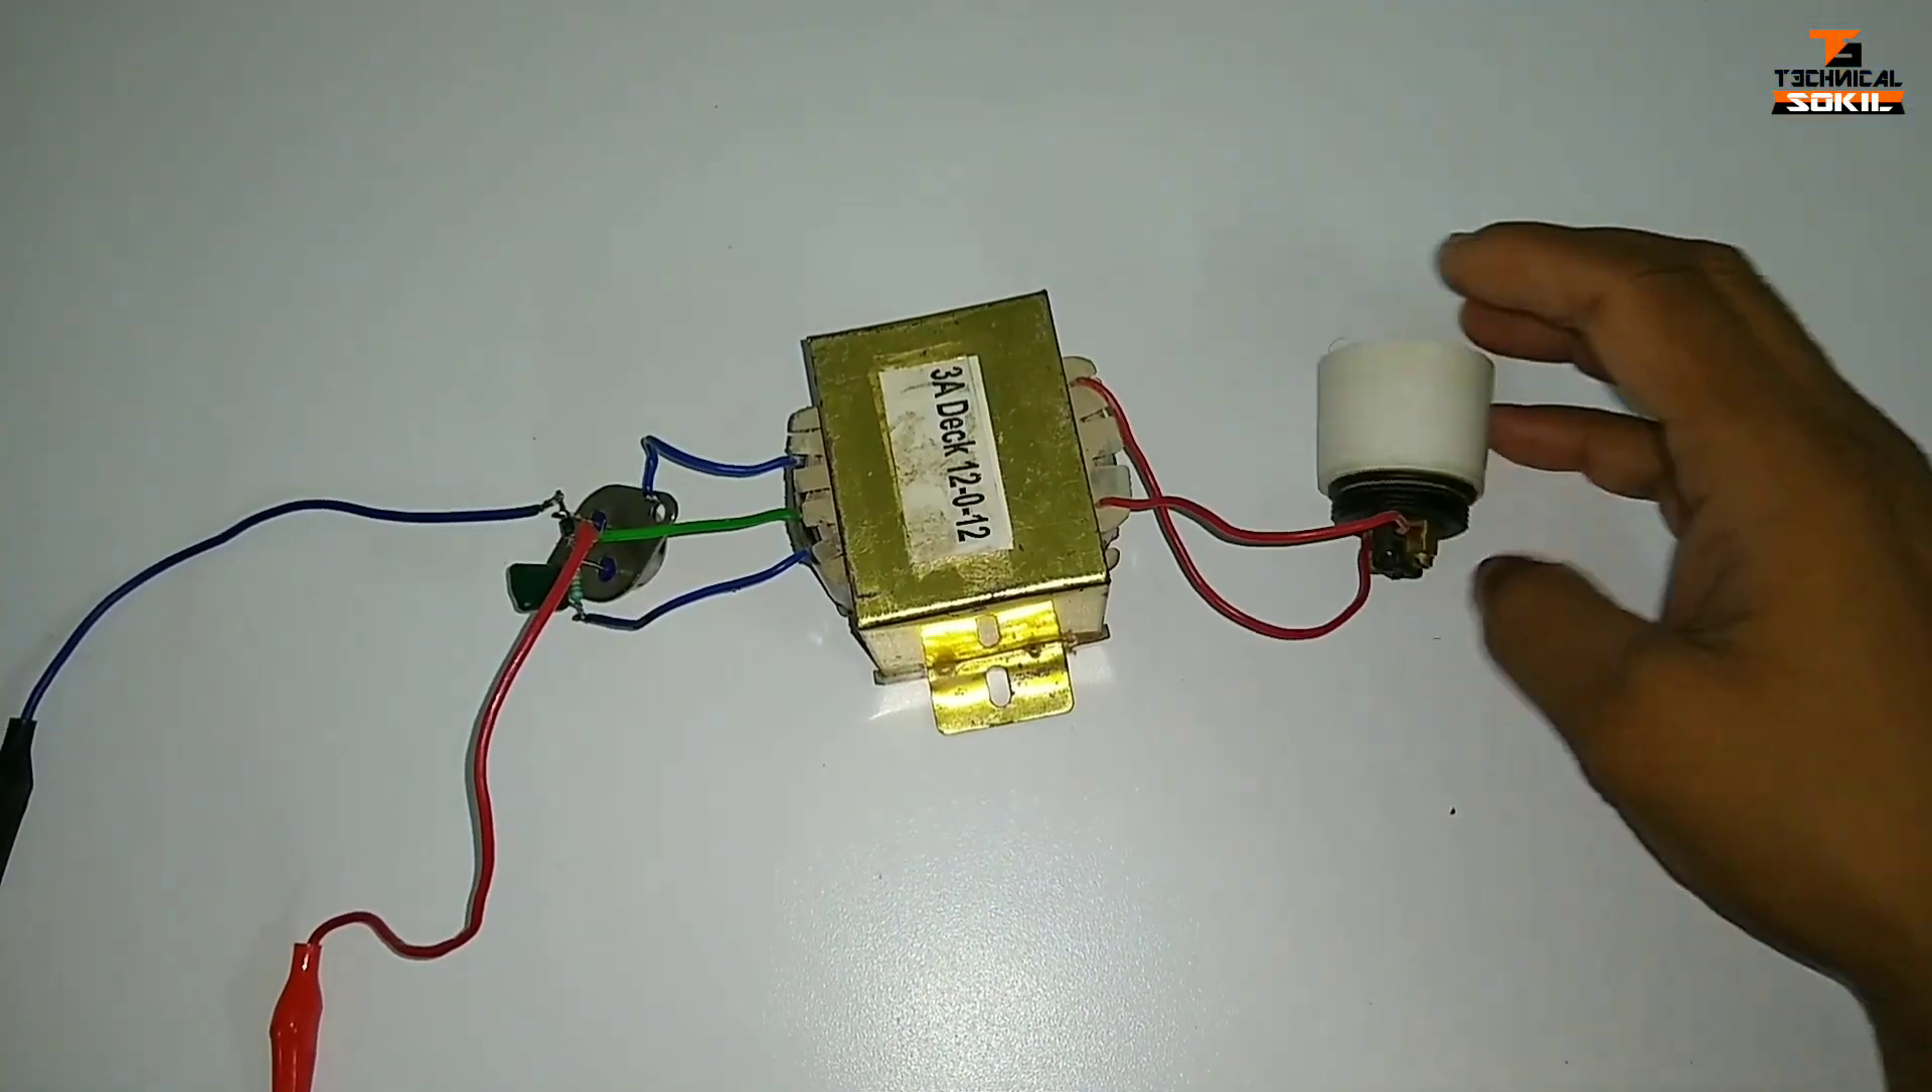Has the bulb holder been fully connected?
Yes.